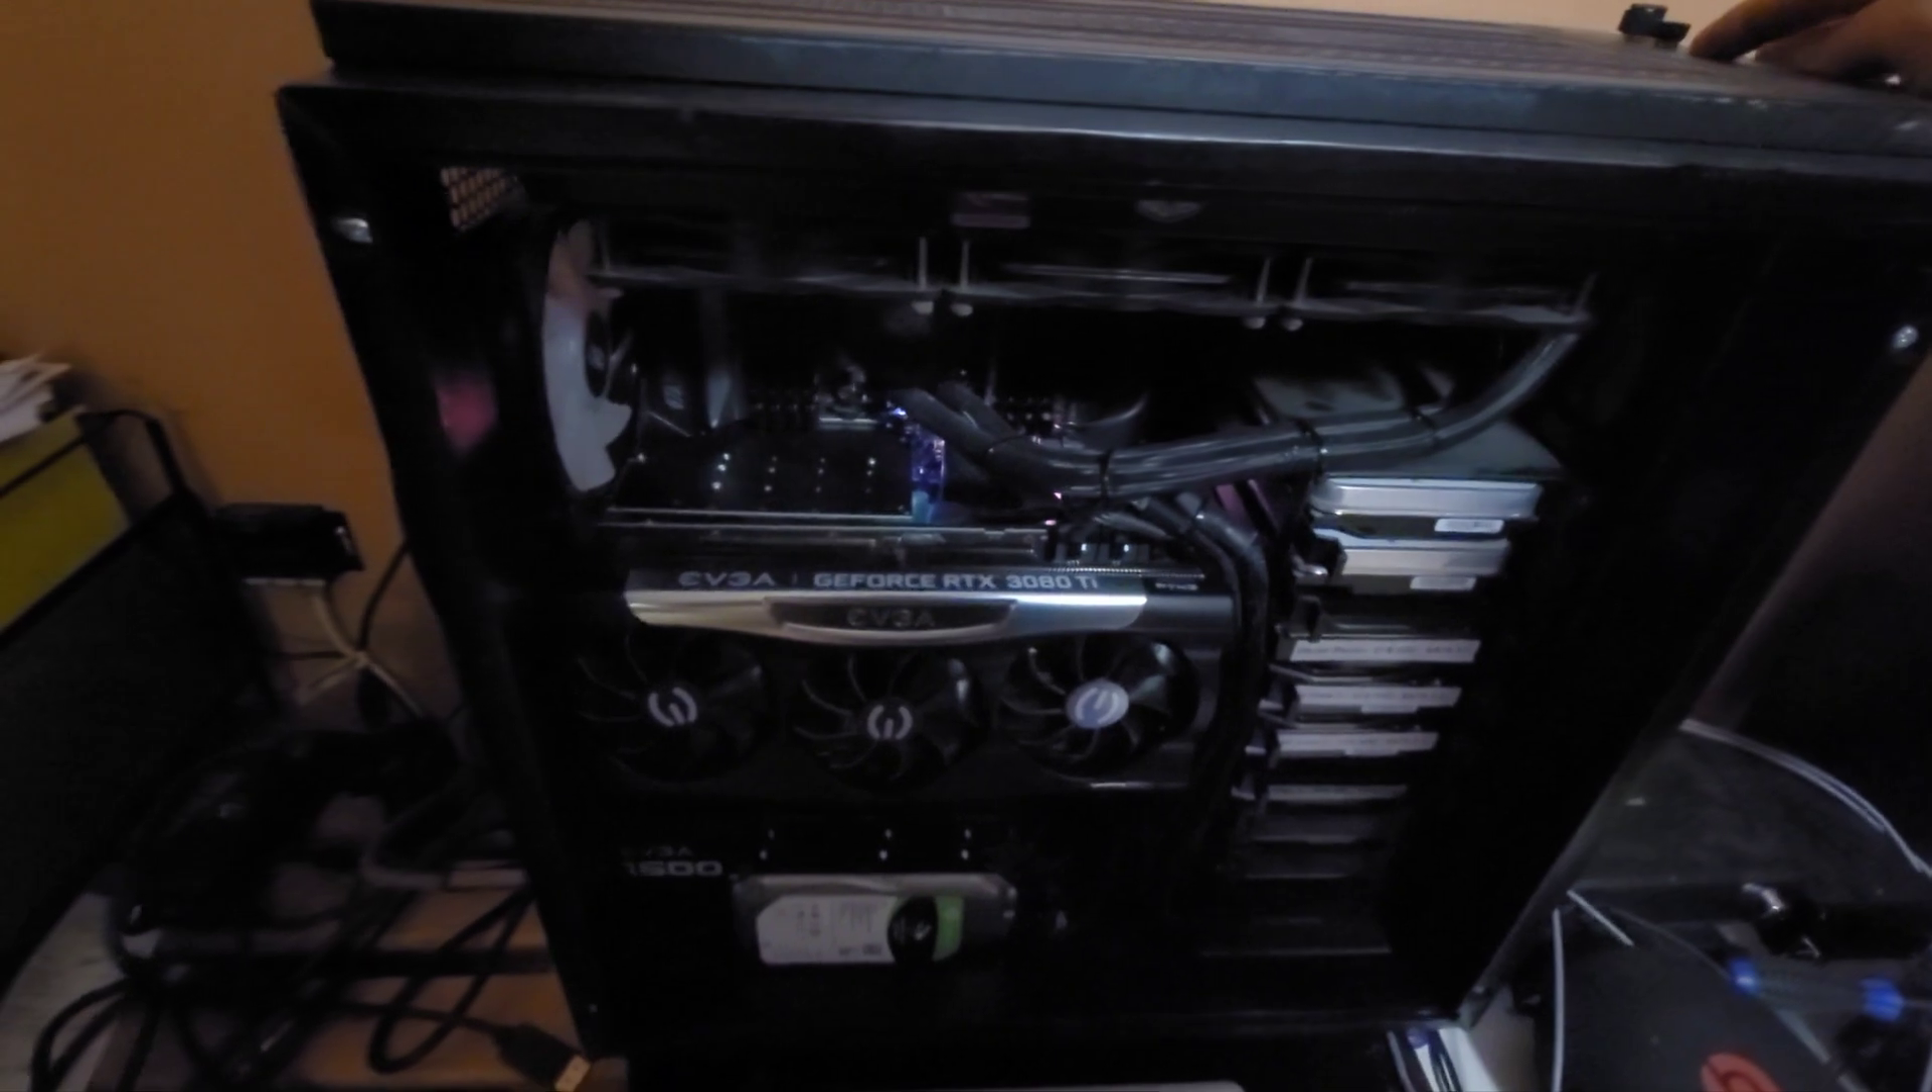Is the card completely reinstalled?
Yes.